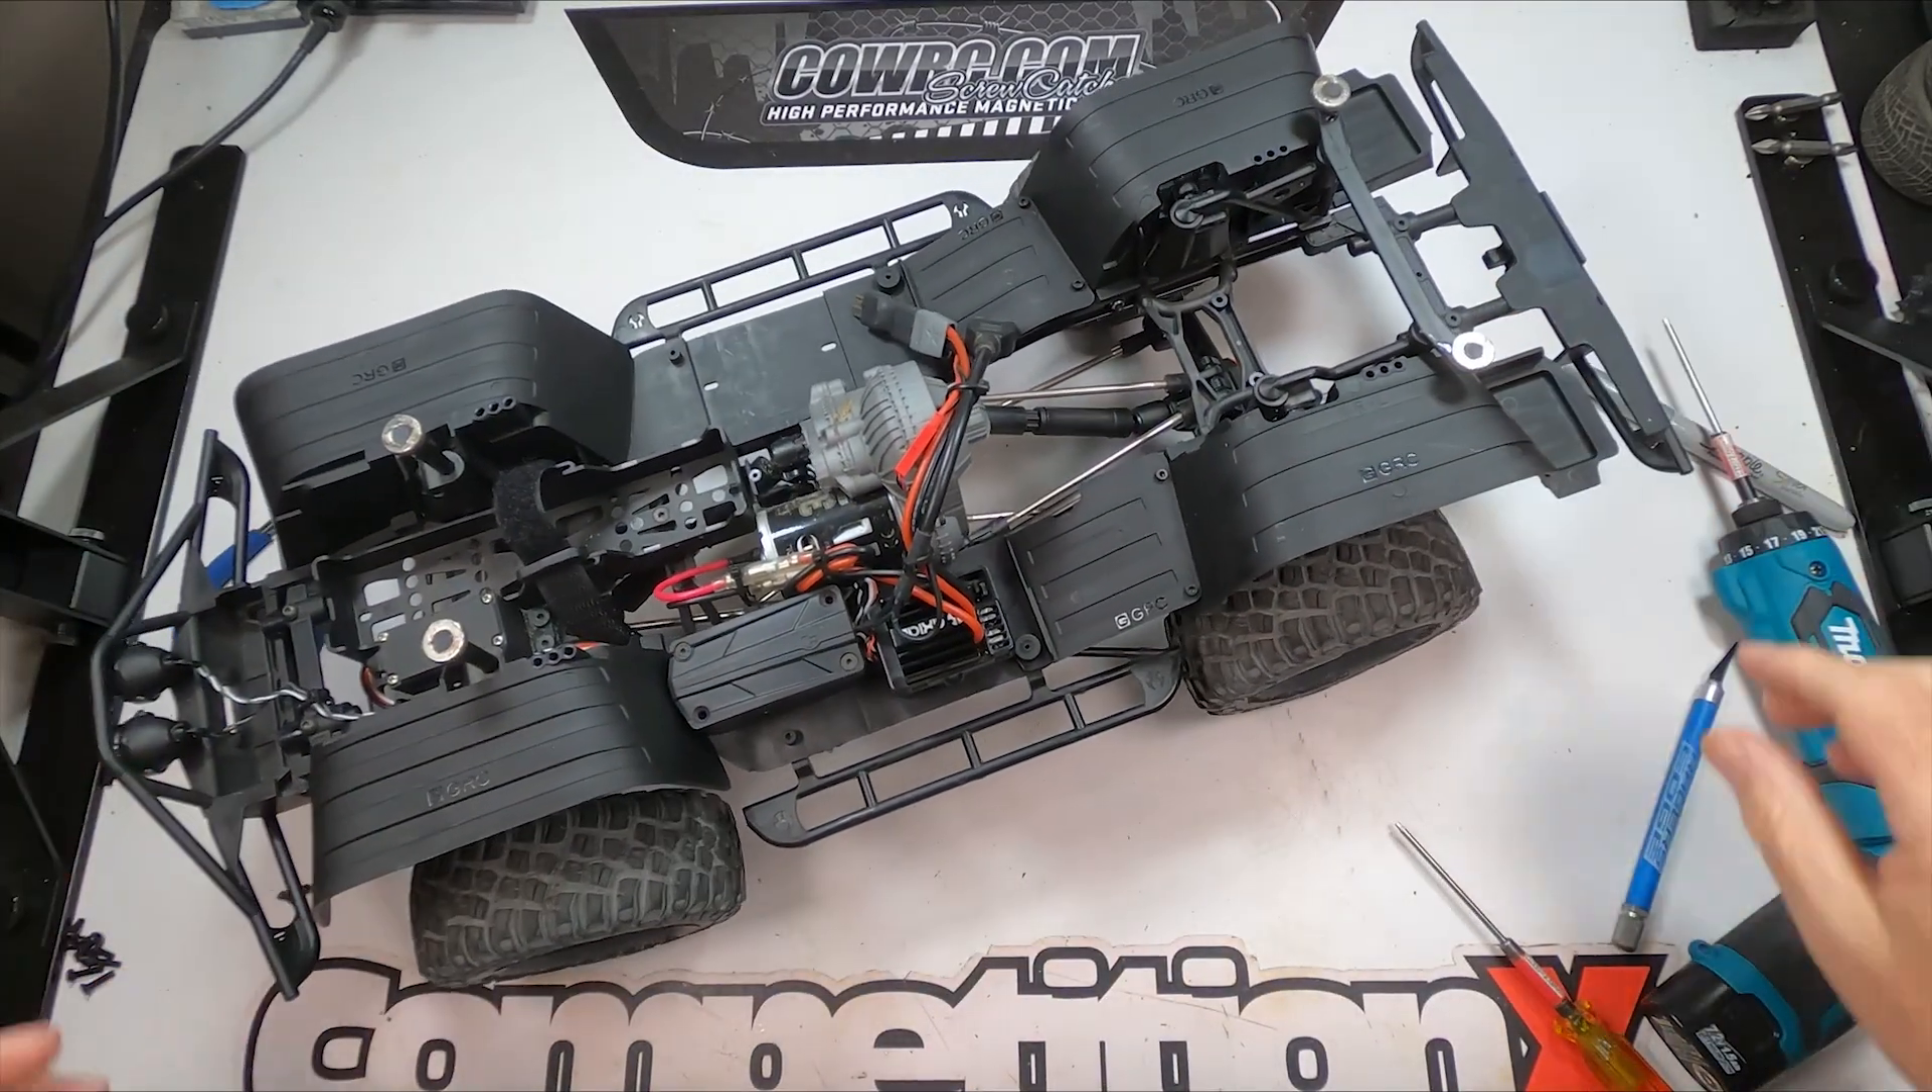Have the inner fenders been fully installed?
Yes.